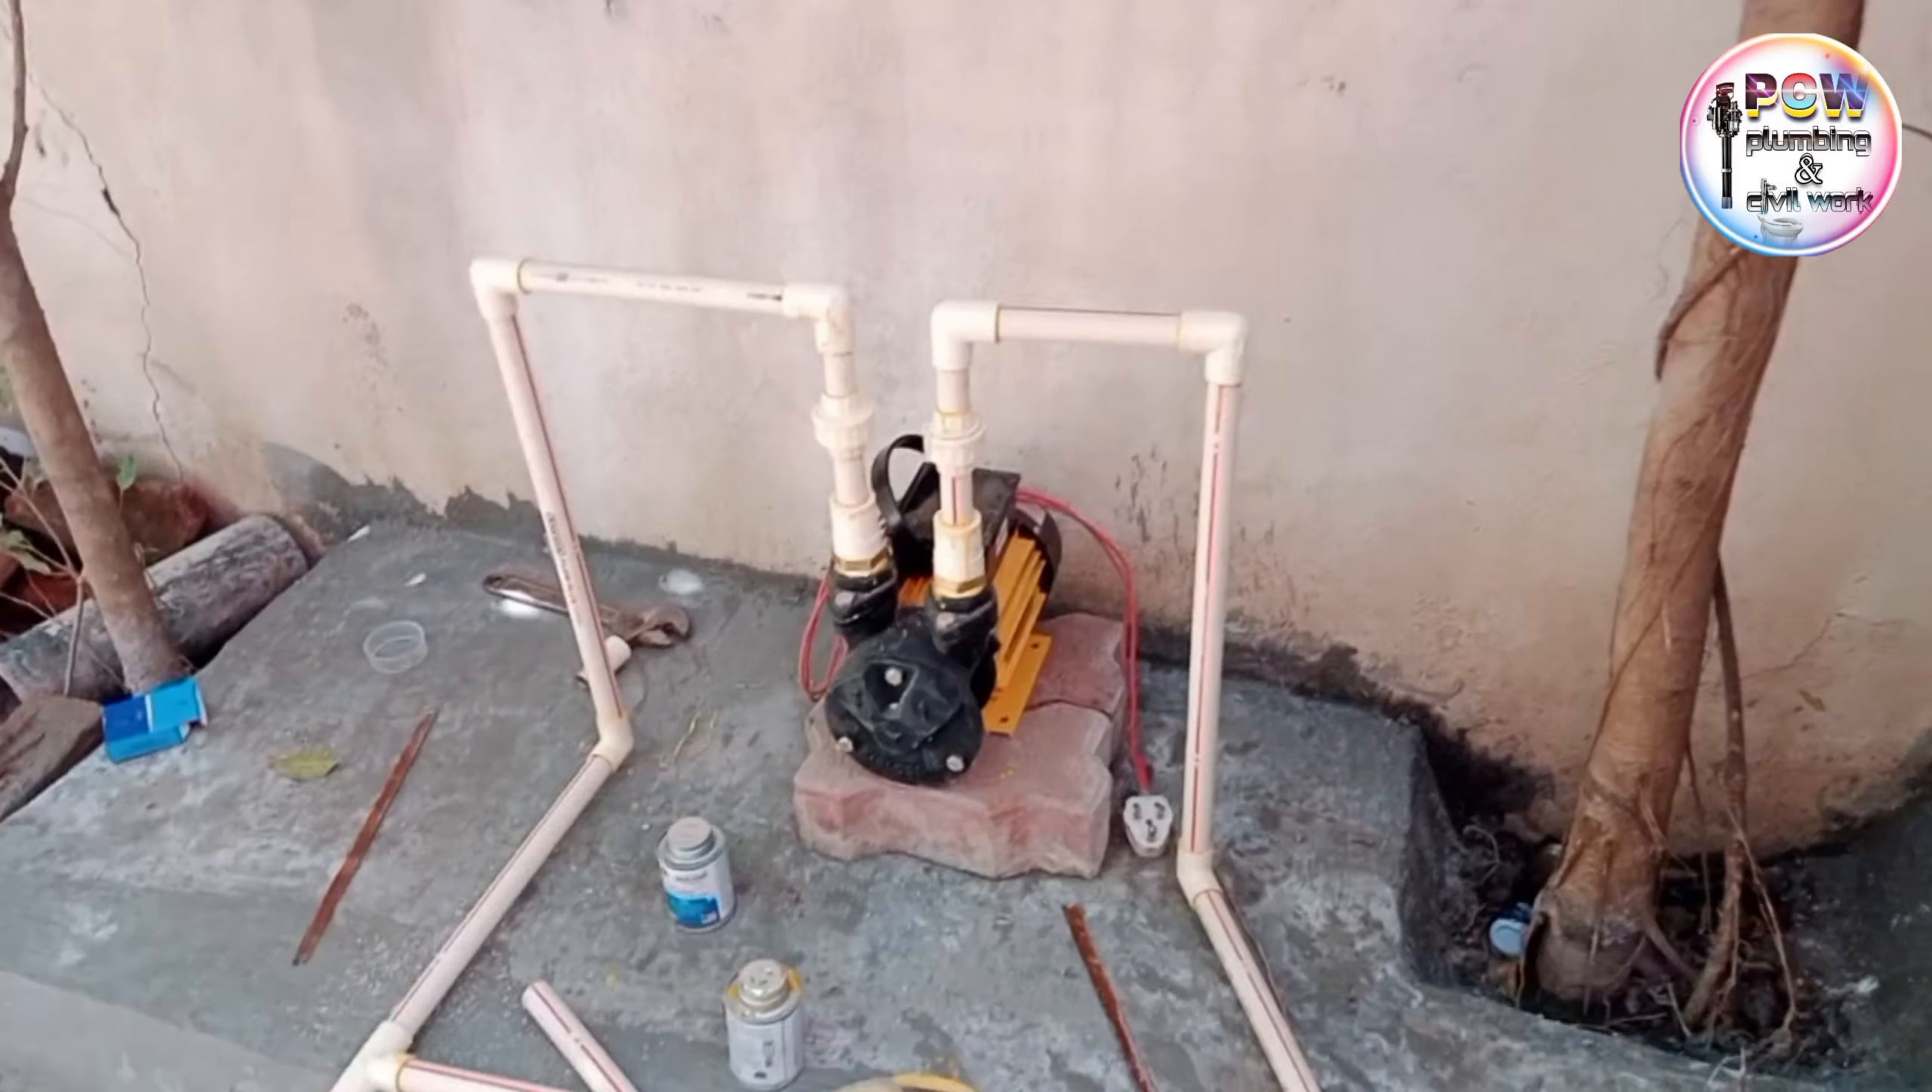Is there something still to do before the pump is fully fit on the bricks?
No.